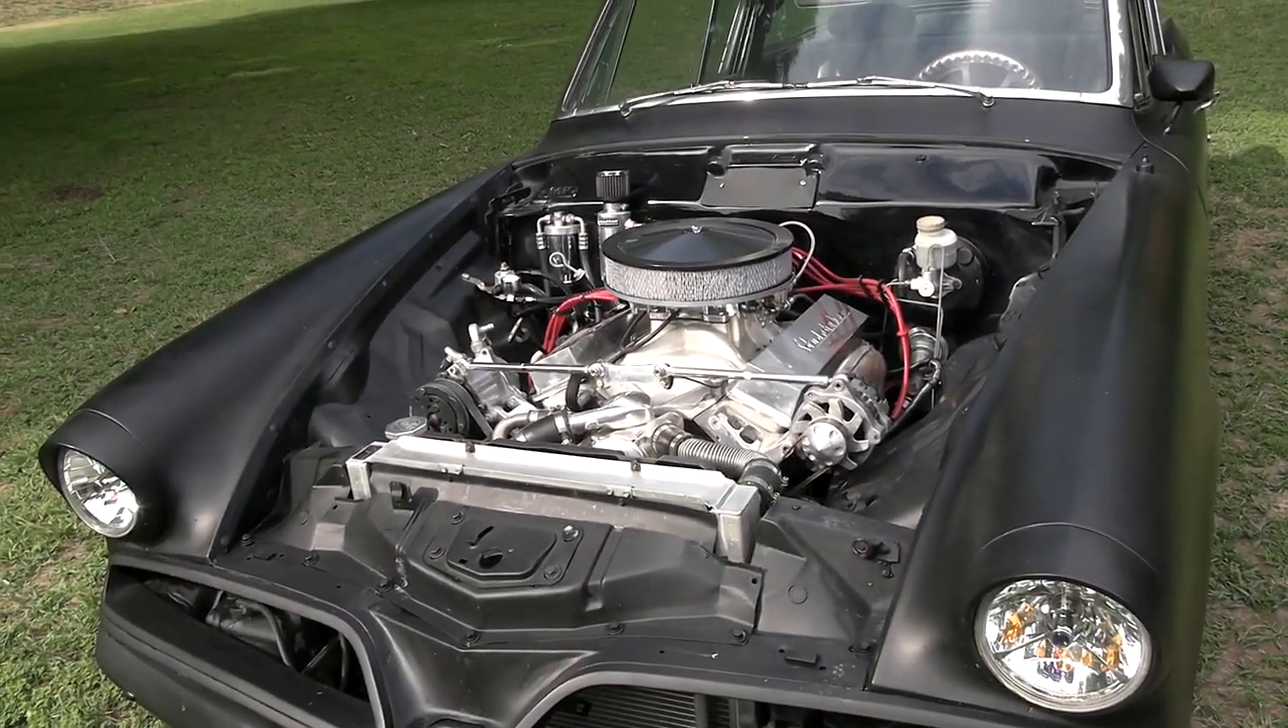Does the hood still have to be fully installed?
Yes.